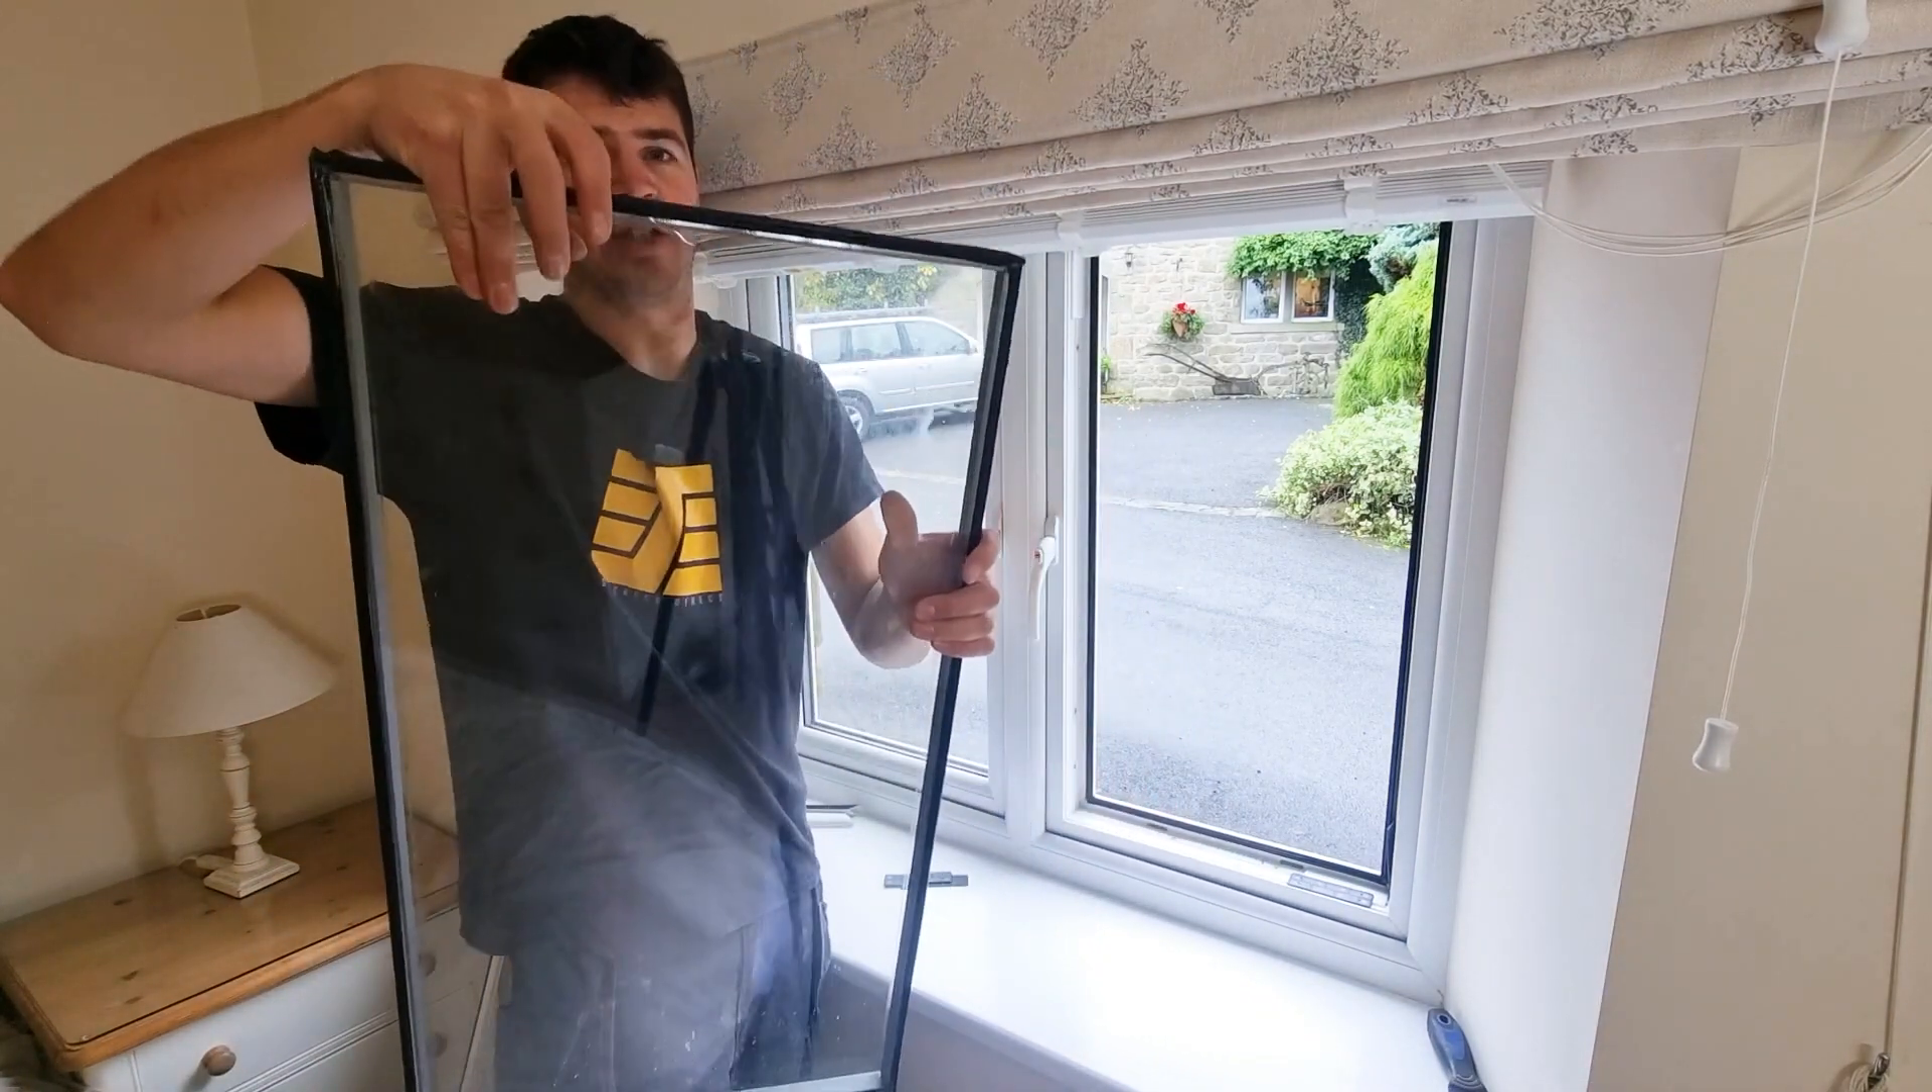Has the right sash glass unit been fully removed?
Yes.